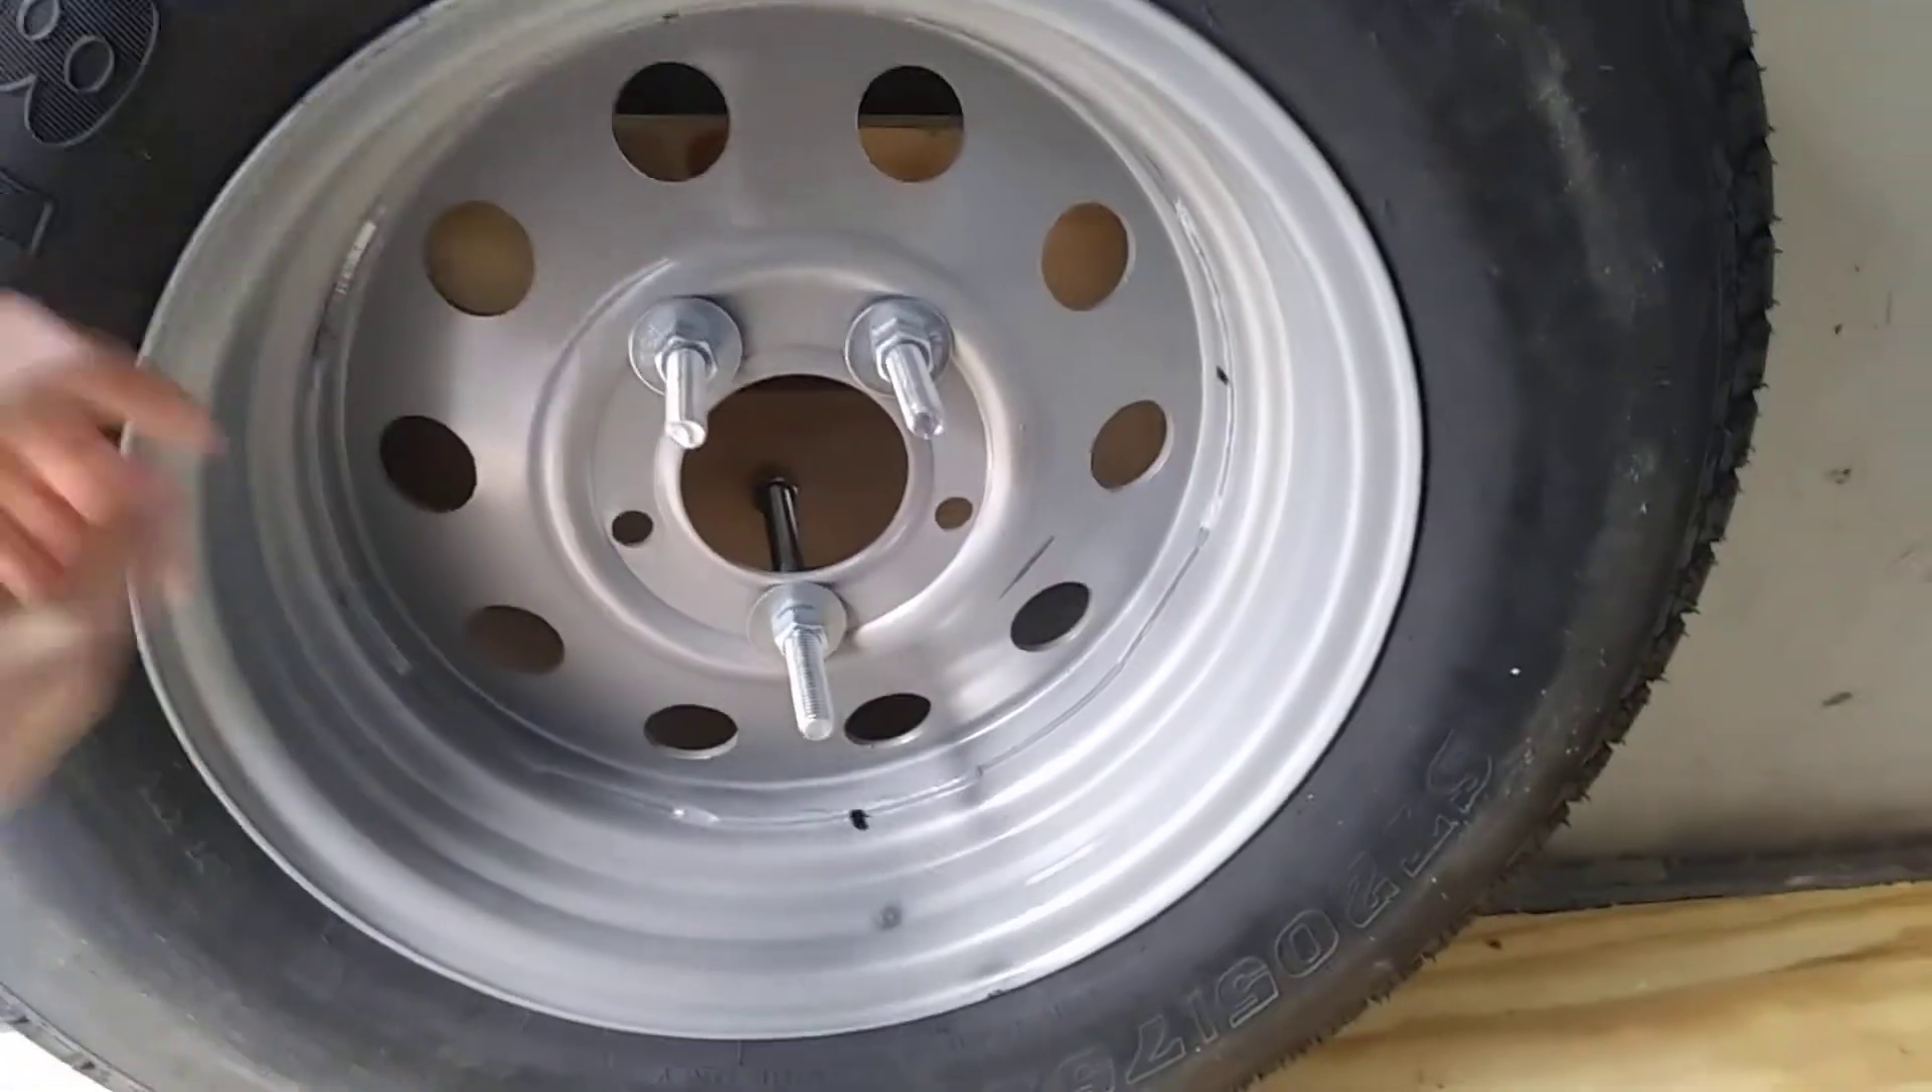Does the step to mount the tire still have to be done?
No.